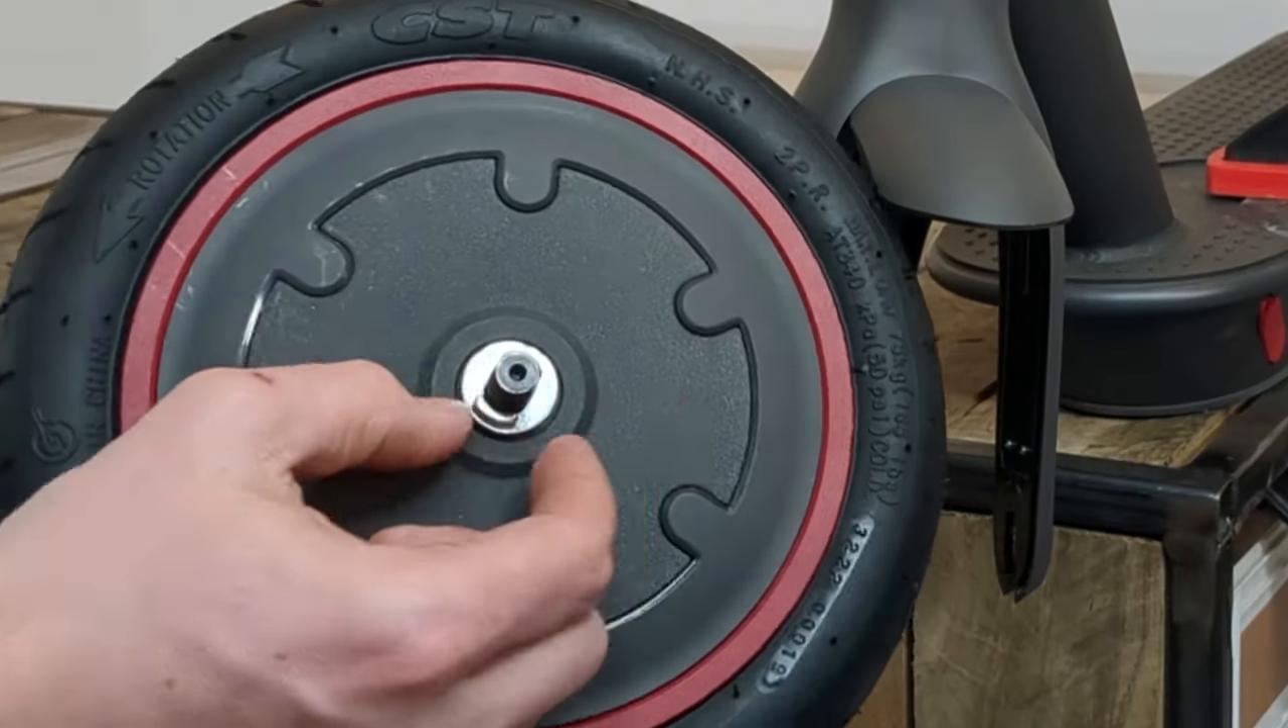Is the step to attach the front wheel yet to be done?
Yes.